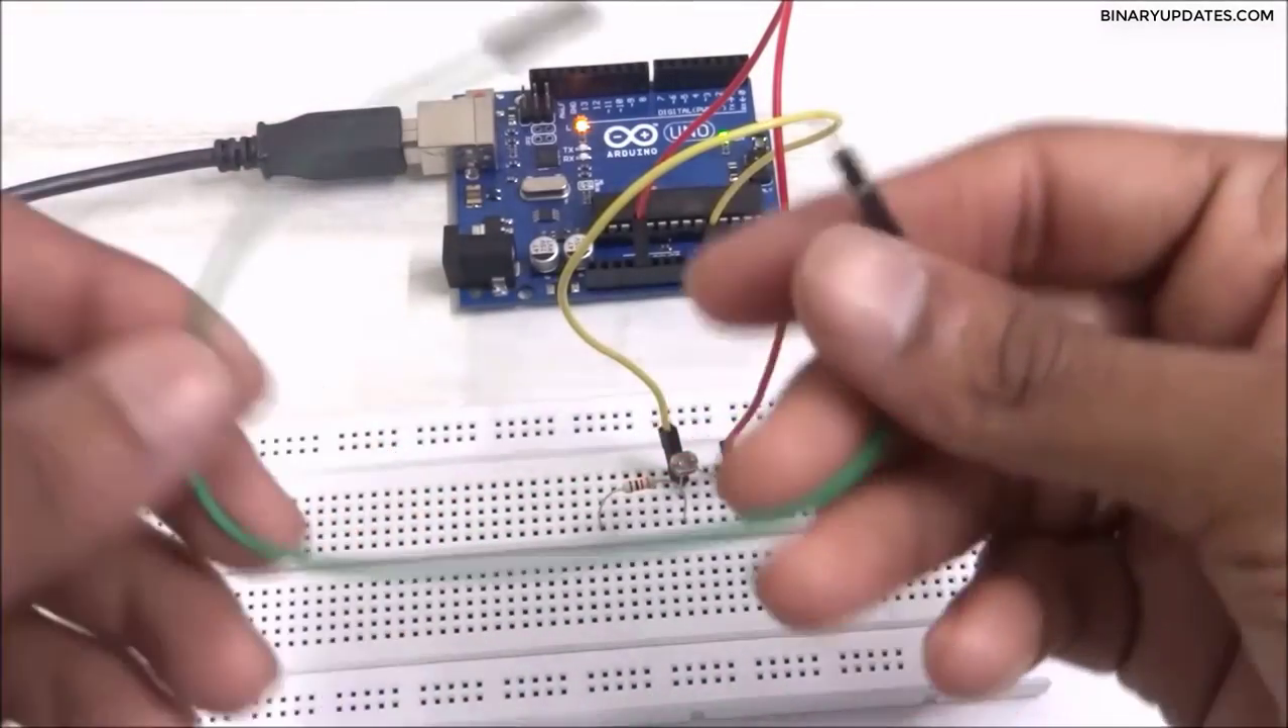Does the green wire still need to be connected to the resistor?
Yes.